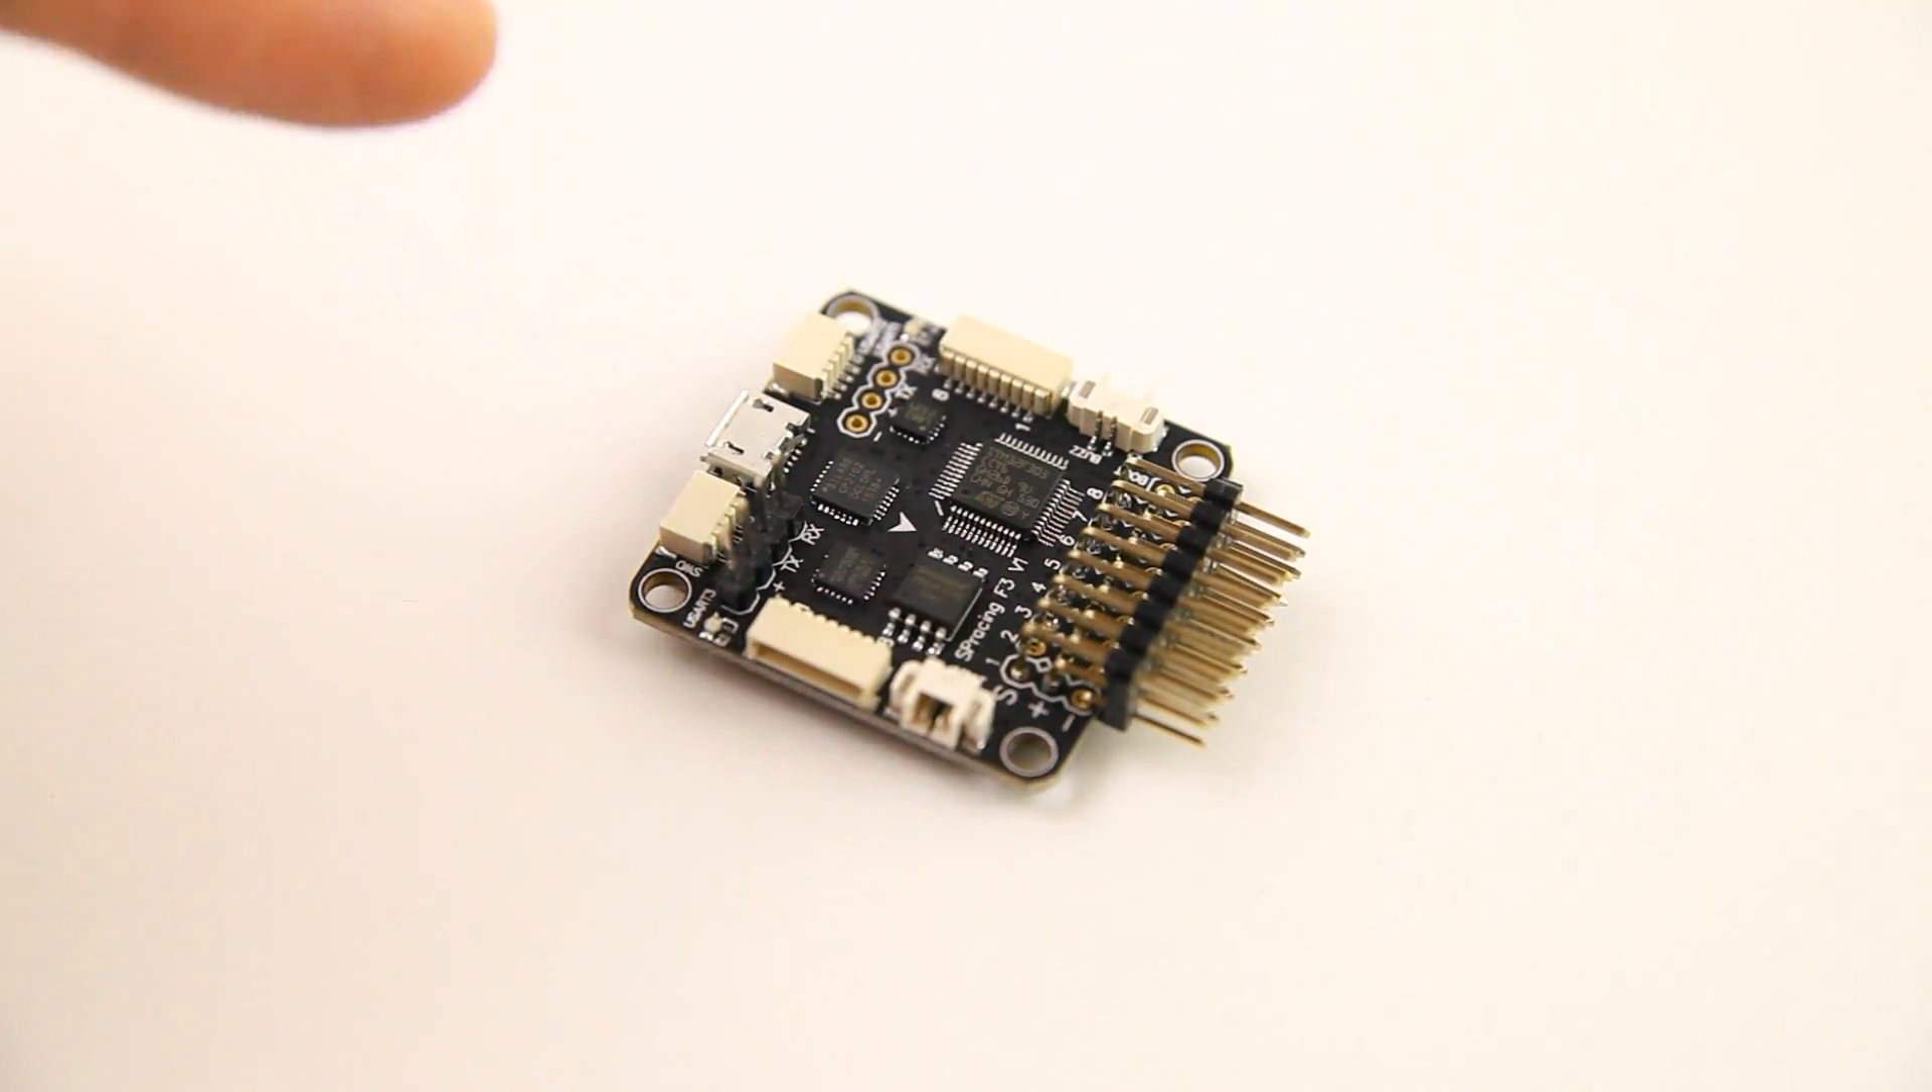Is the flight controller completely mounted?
No.